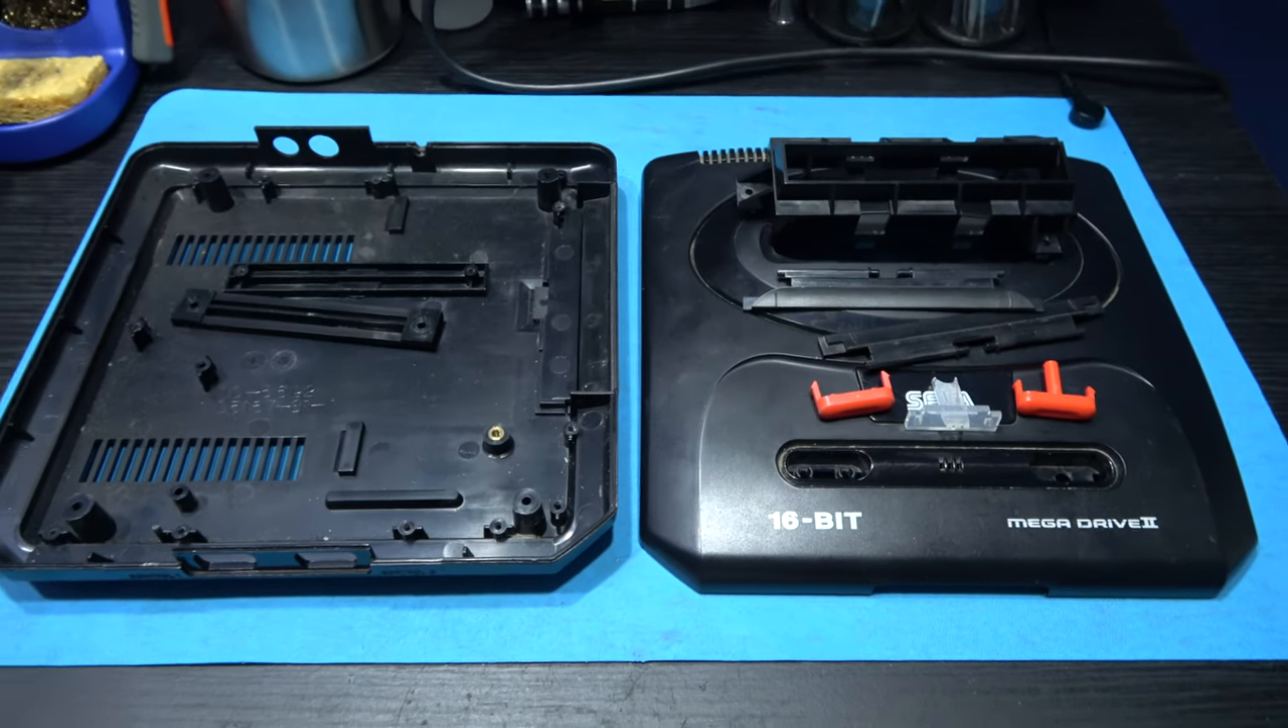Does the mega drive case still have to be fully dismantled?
No.